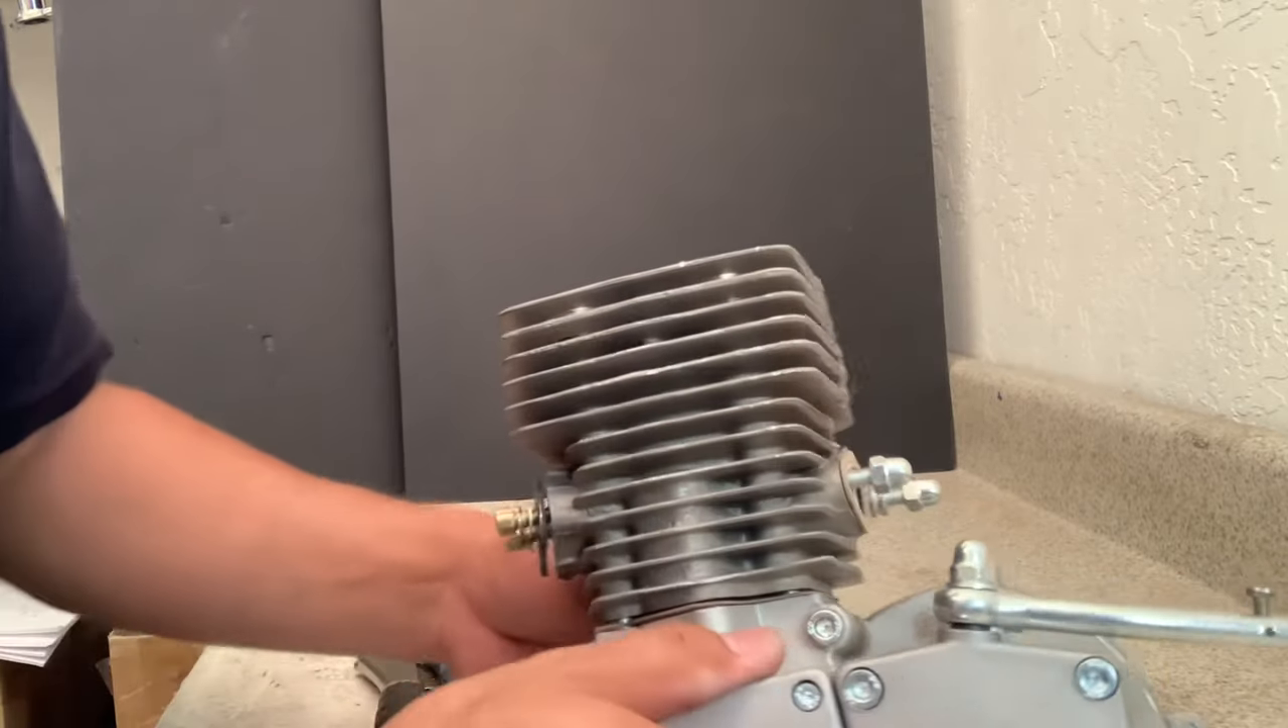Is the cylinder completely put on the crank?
Yes.